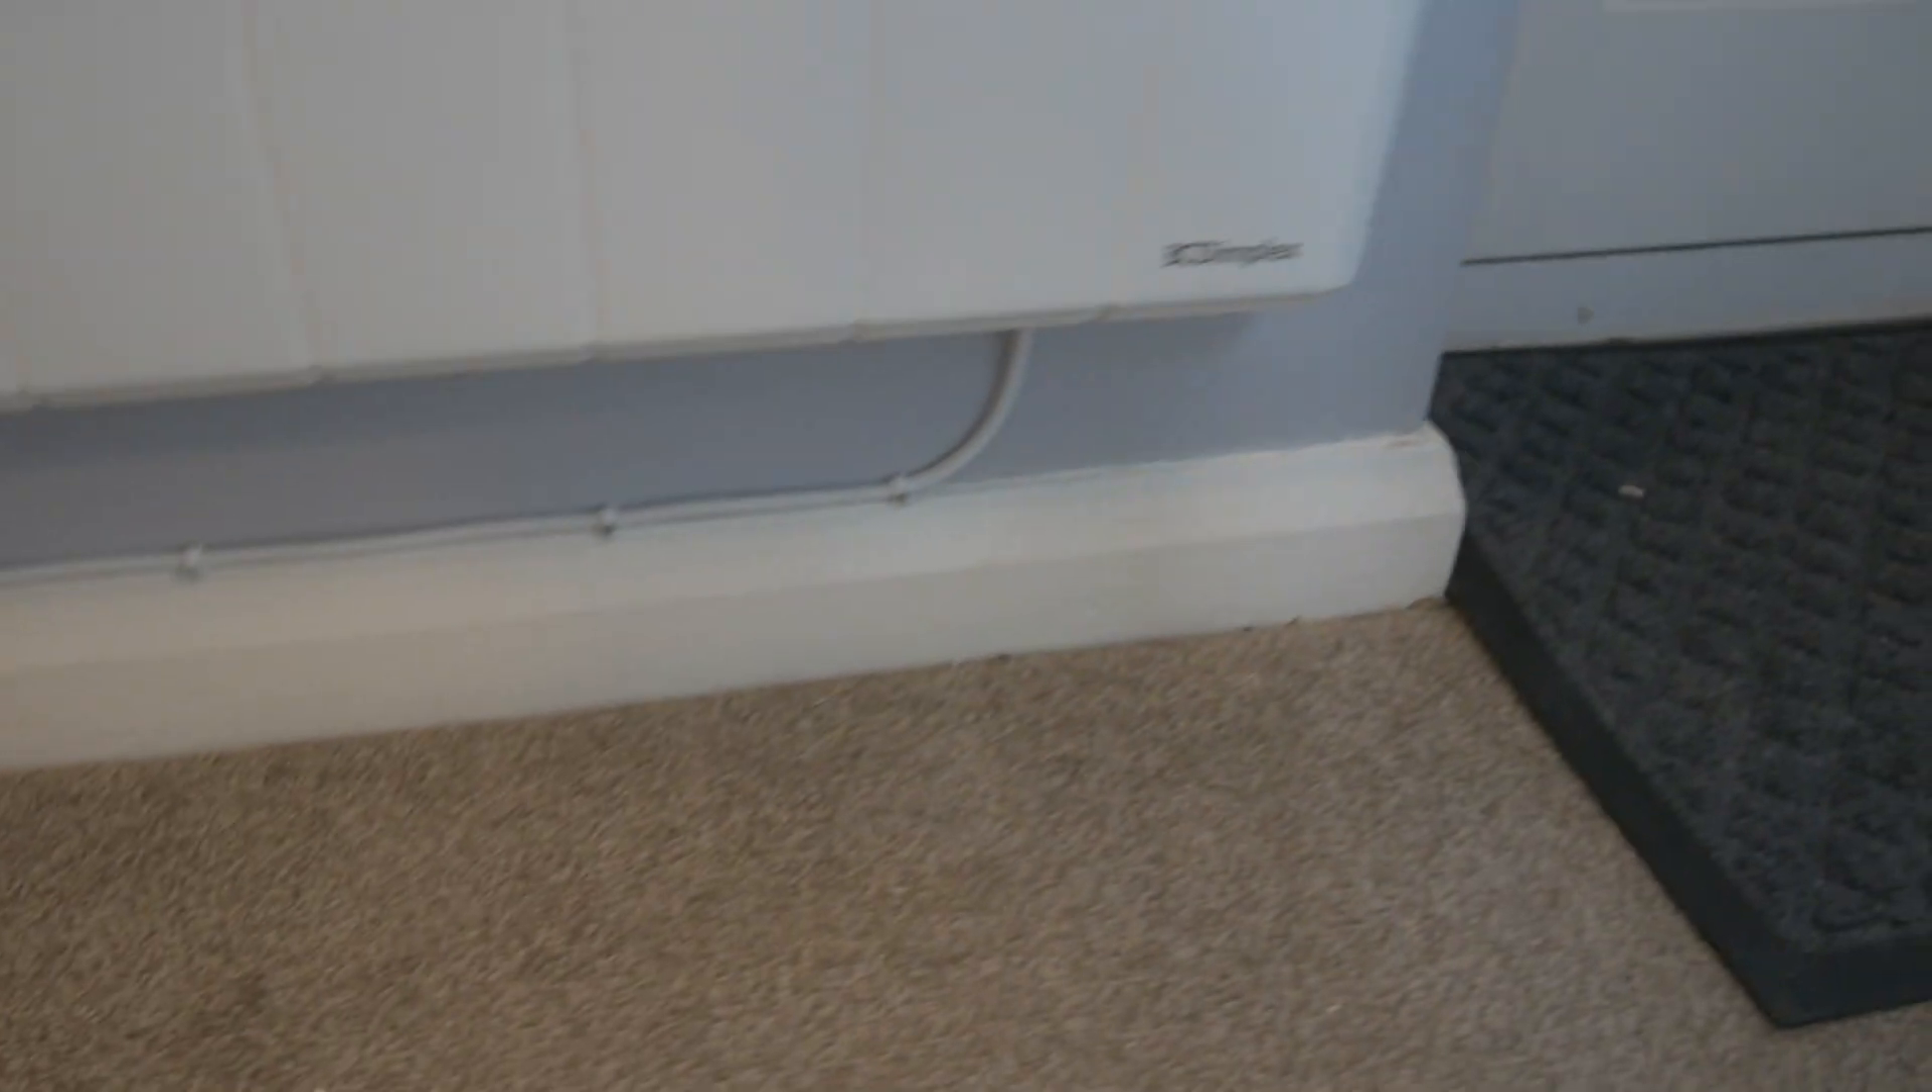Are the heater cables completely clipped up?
Yes.